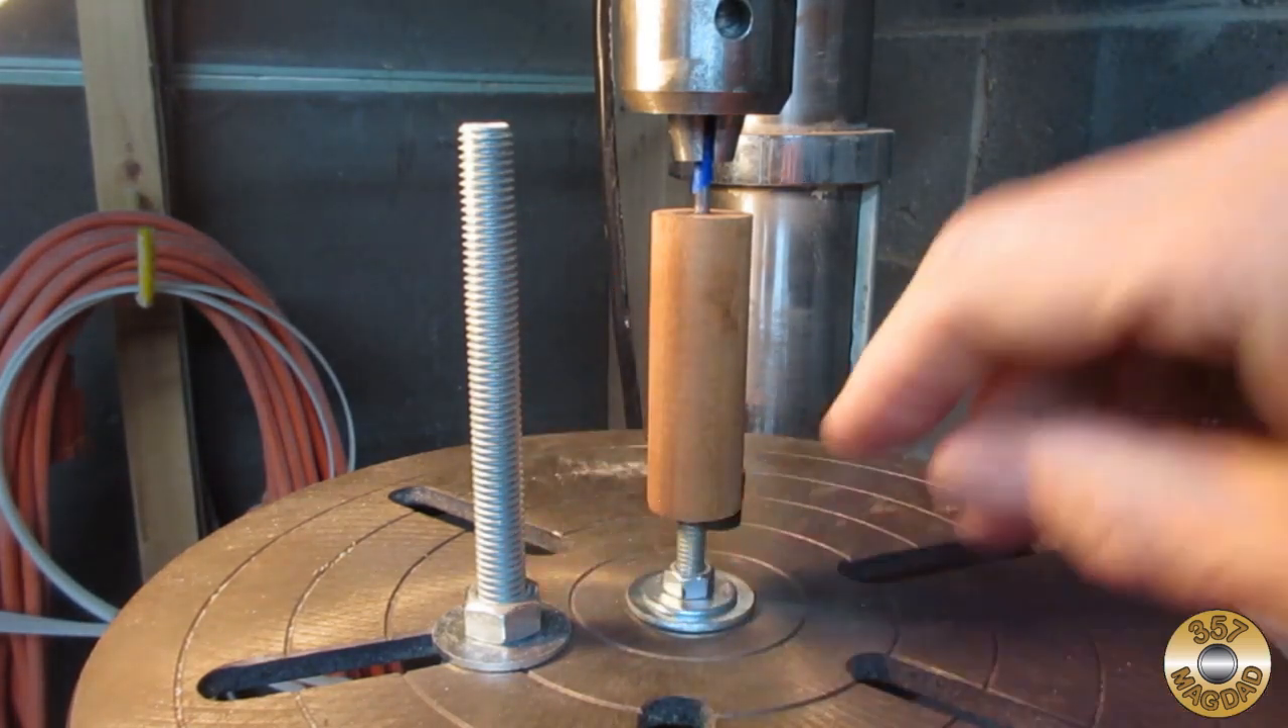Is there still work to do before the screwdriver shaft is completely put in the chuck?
No.